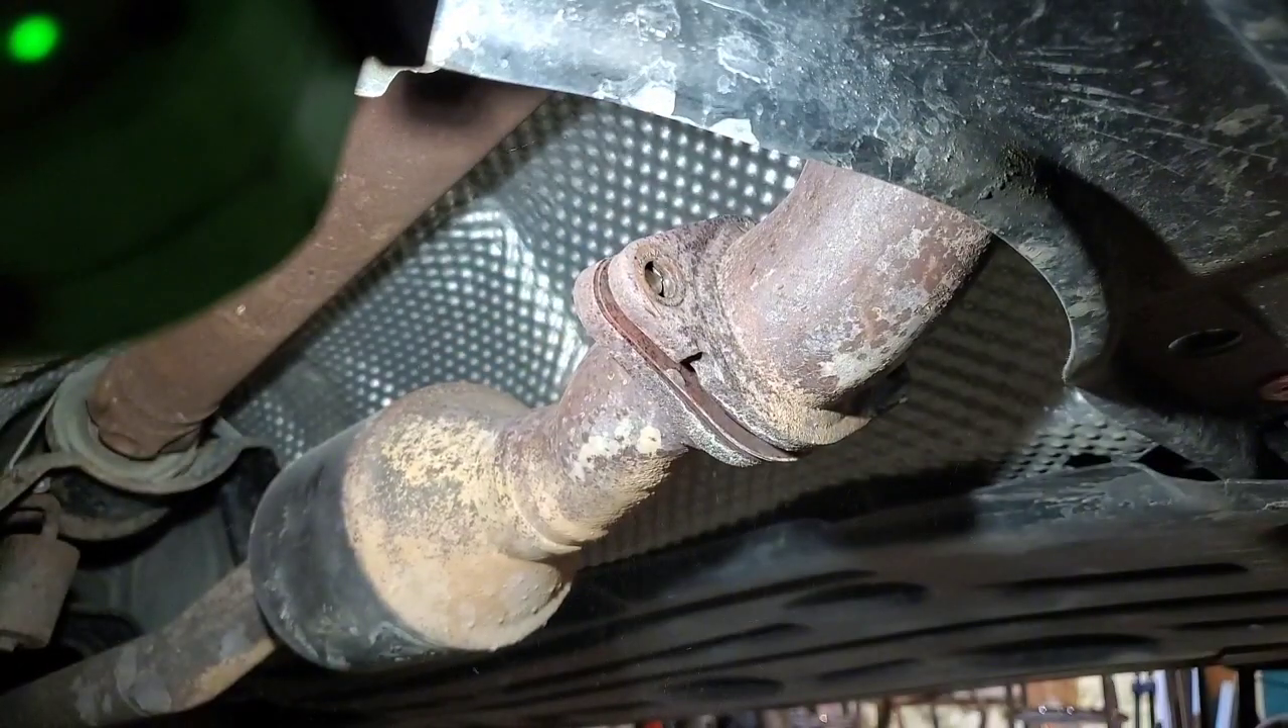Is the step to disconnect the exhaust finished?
No.